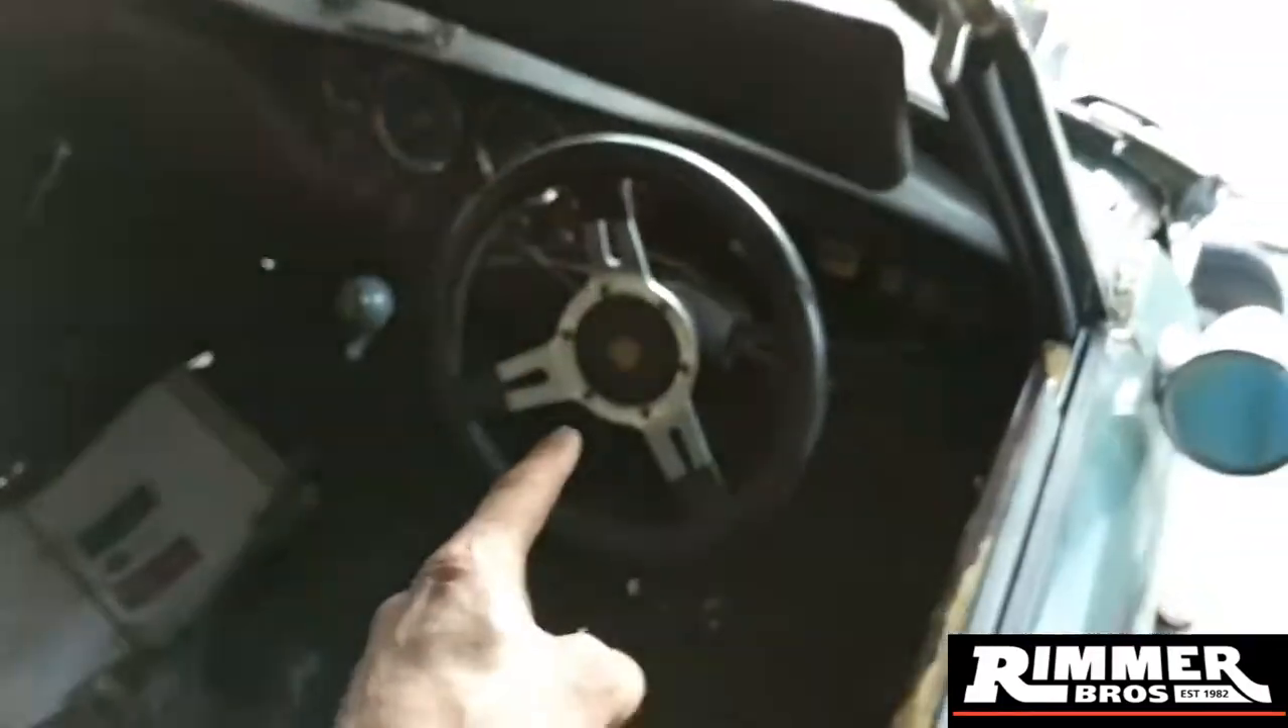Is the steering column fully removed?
No.